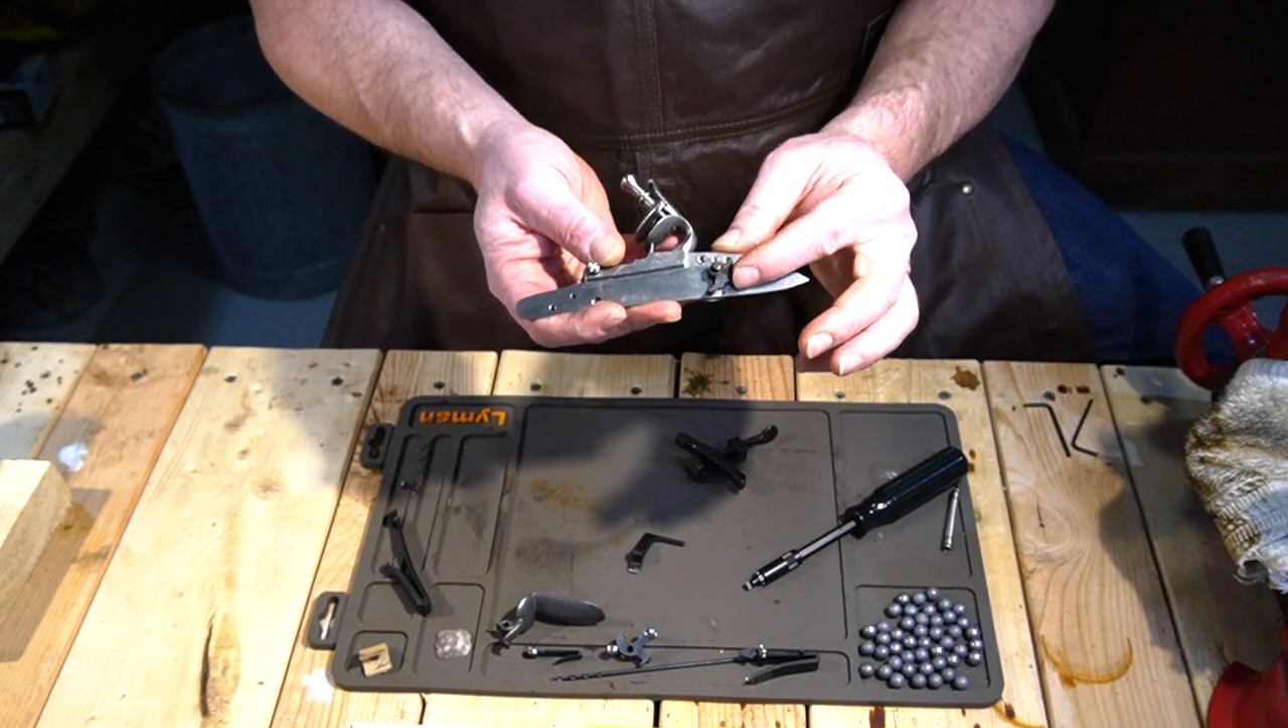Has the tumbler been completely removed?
No.